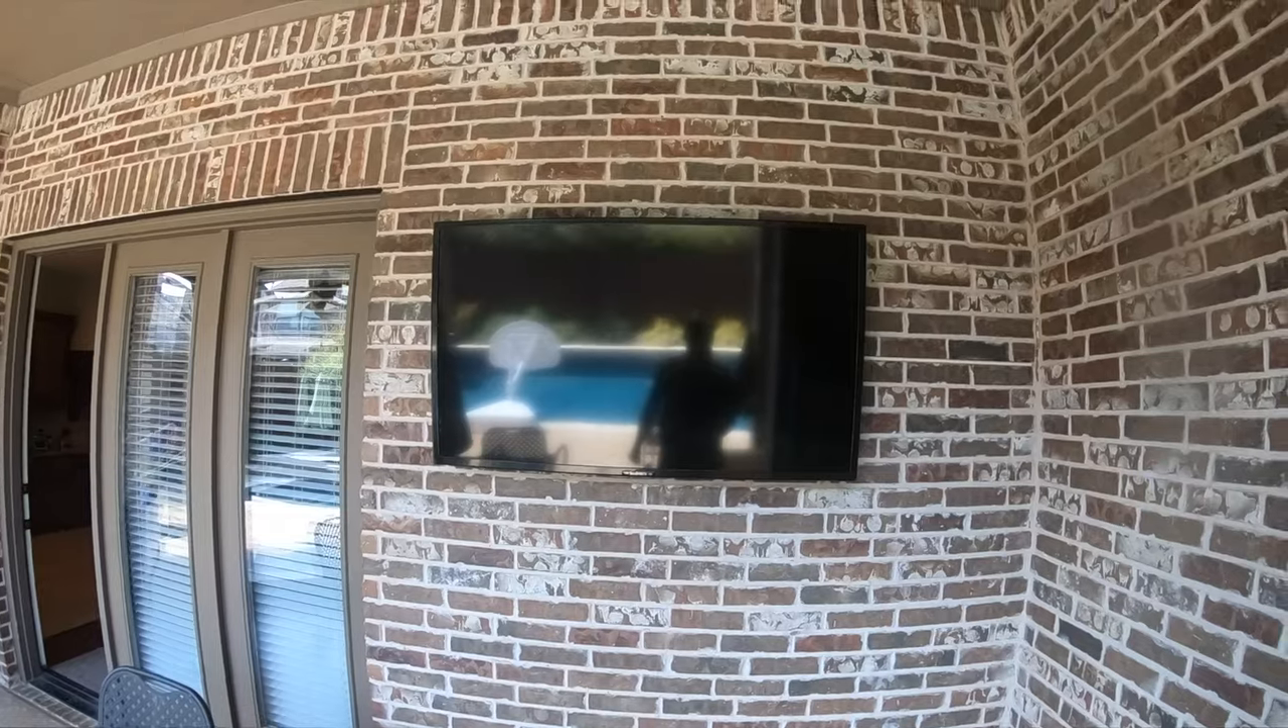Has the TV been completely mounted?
Yes.